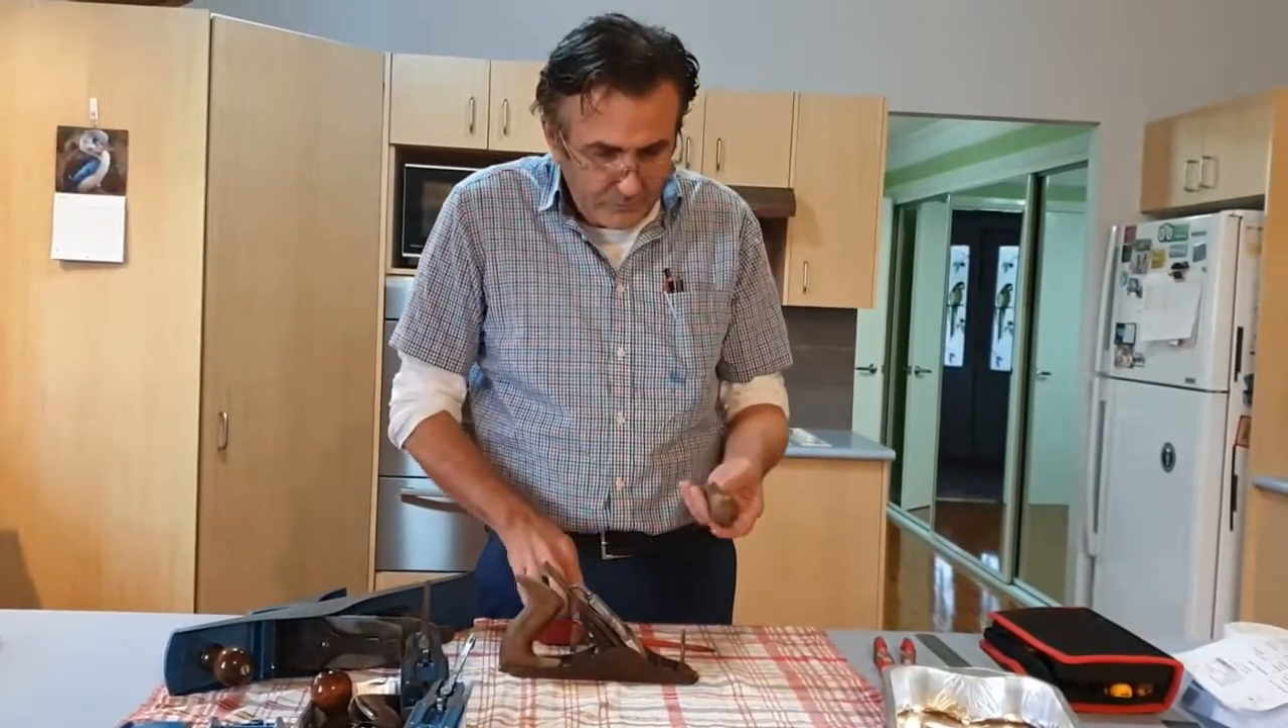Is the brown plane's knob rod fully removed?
No.